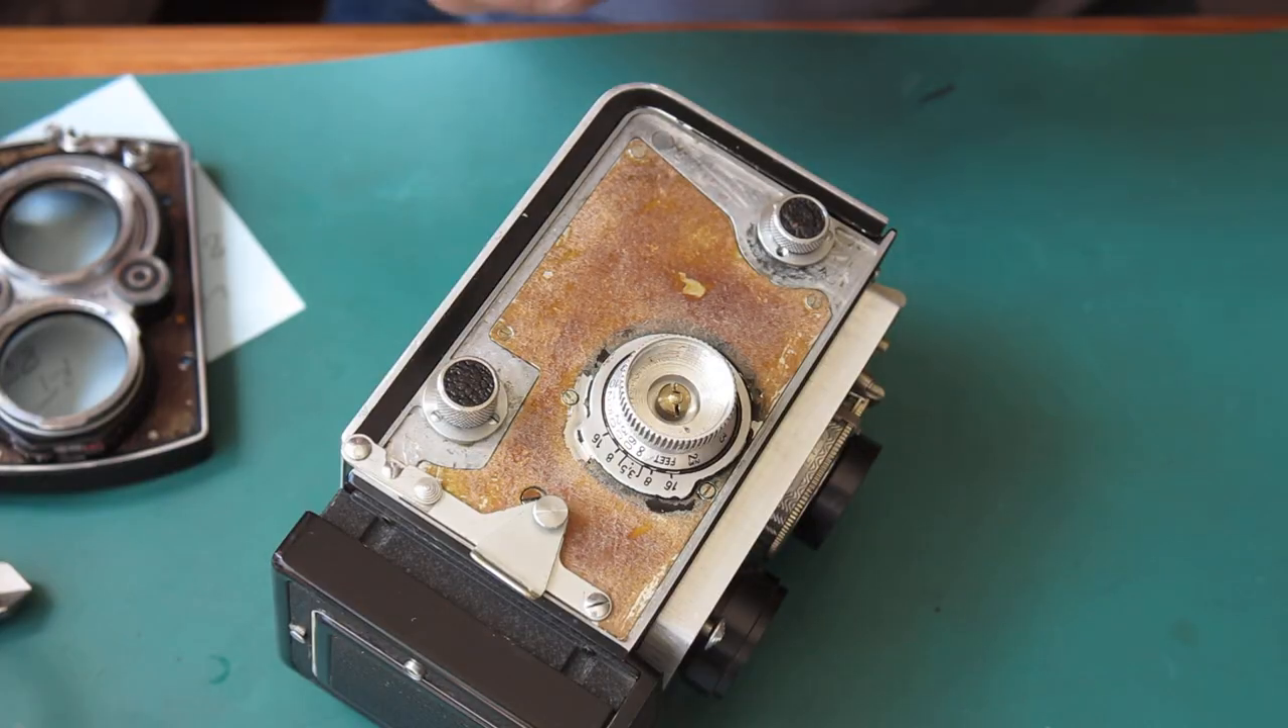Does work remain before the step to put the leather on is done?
Yes.